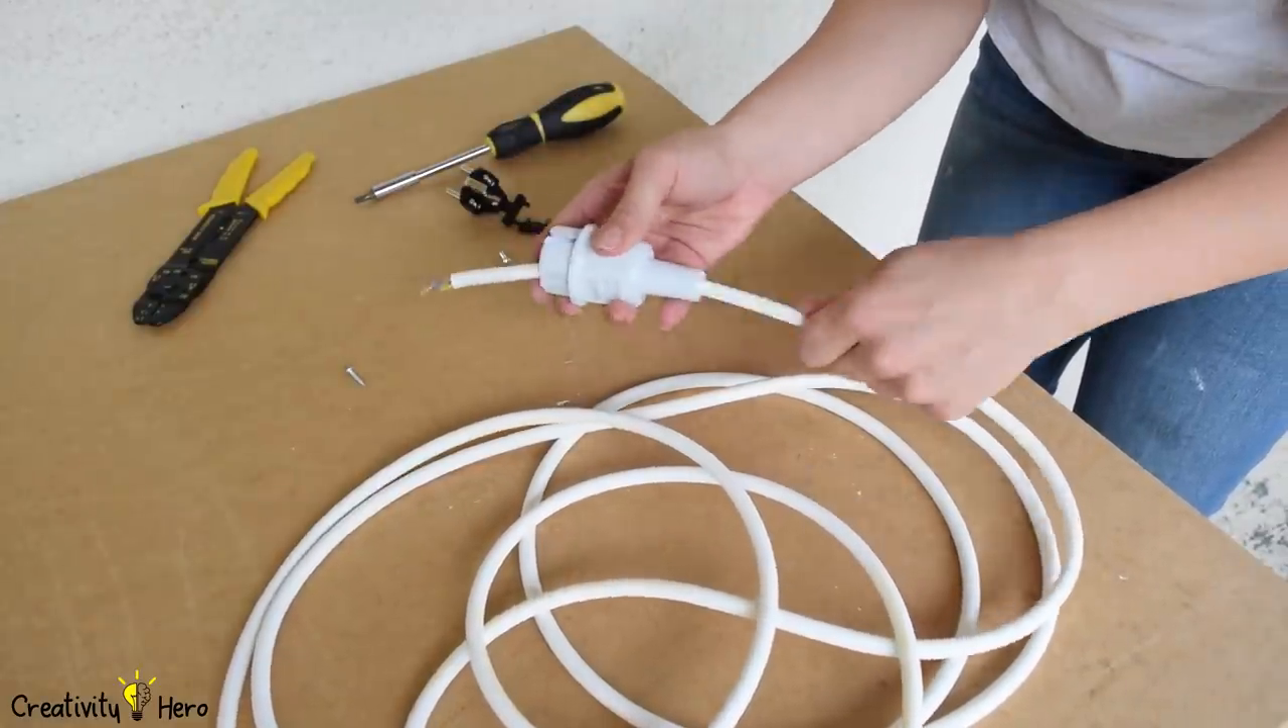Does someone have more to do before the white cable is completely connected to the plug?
Yes.